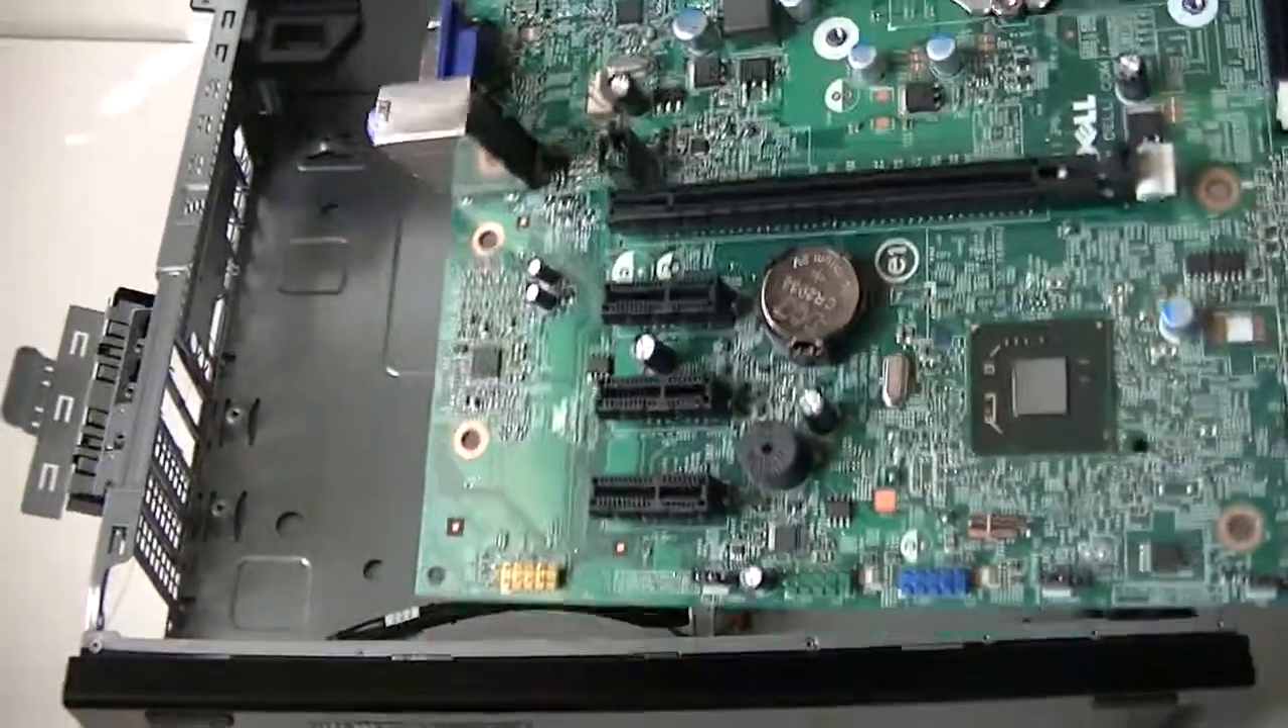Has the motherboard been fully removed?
No.